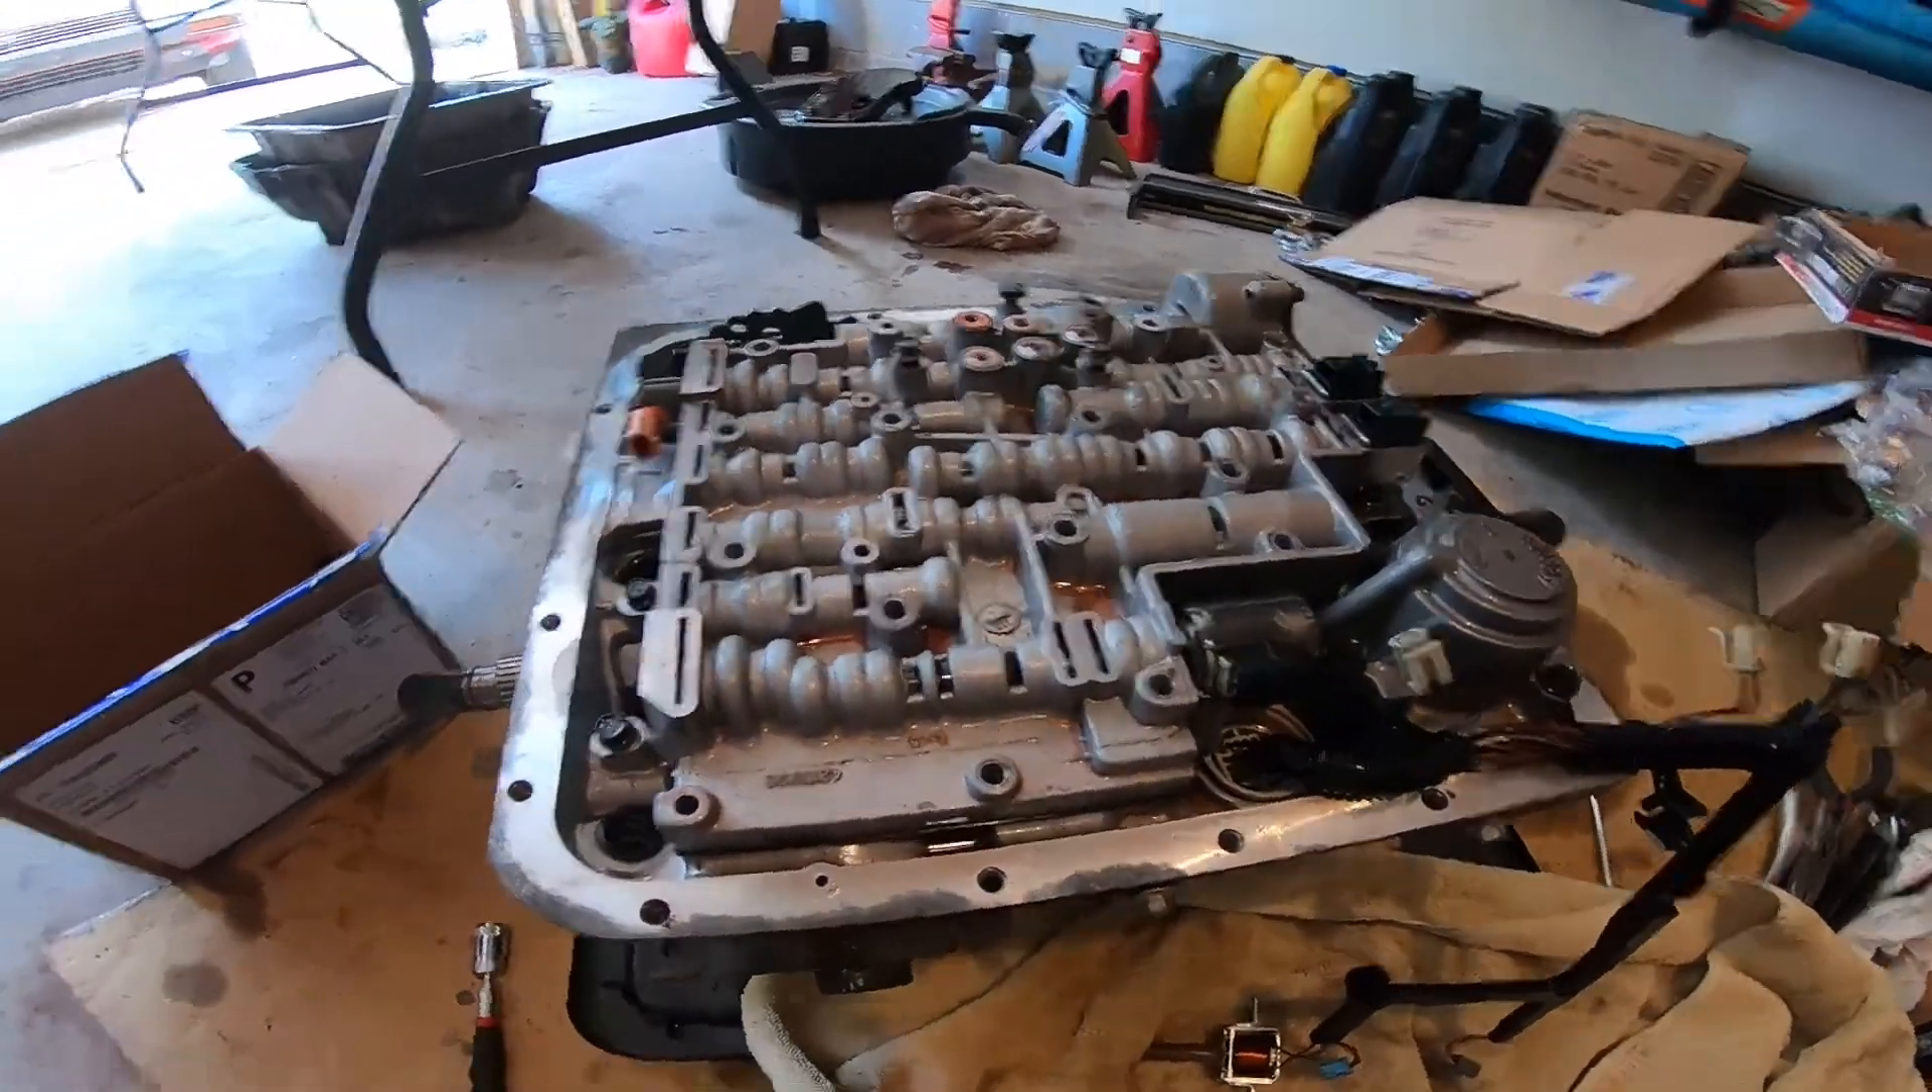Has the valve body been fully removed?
No.